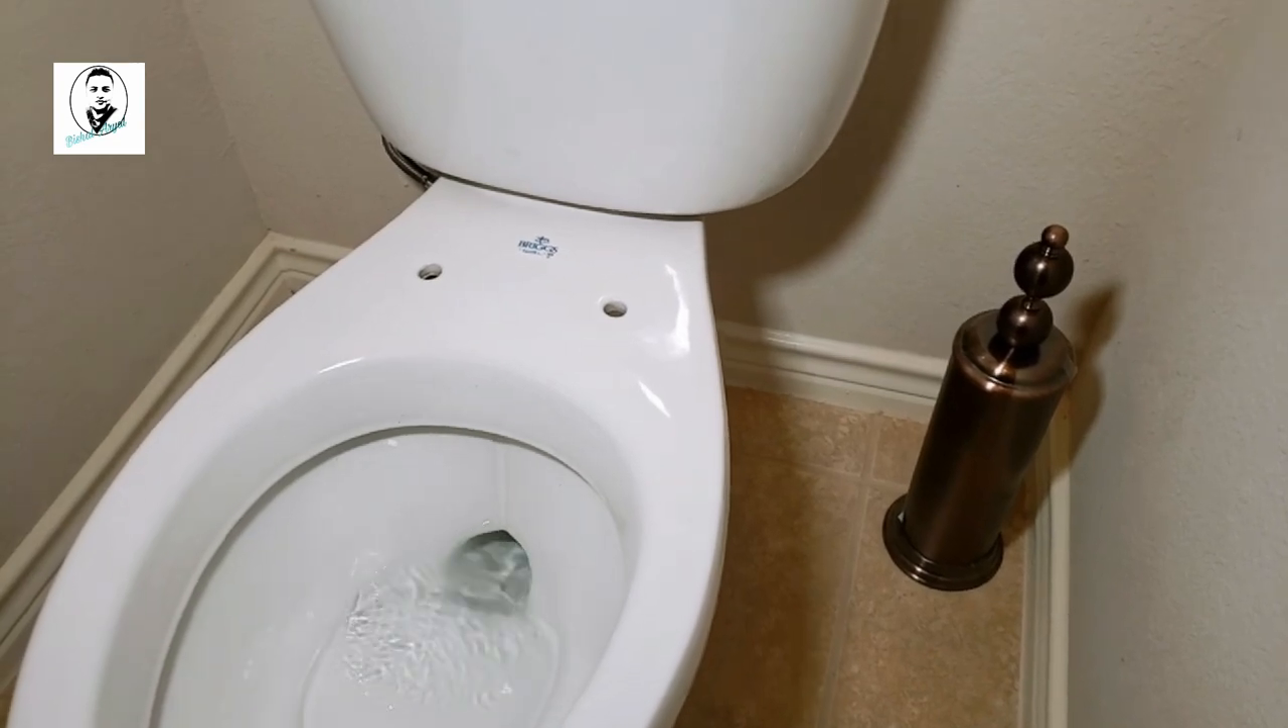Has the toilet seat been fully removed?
Yes.